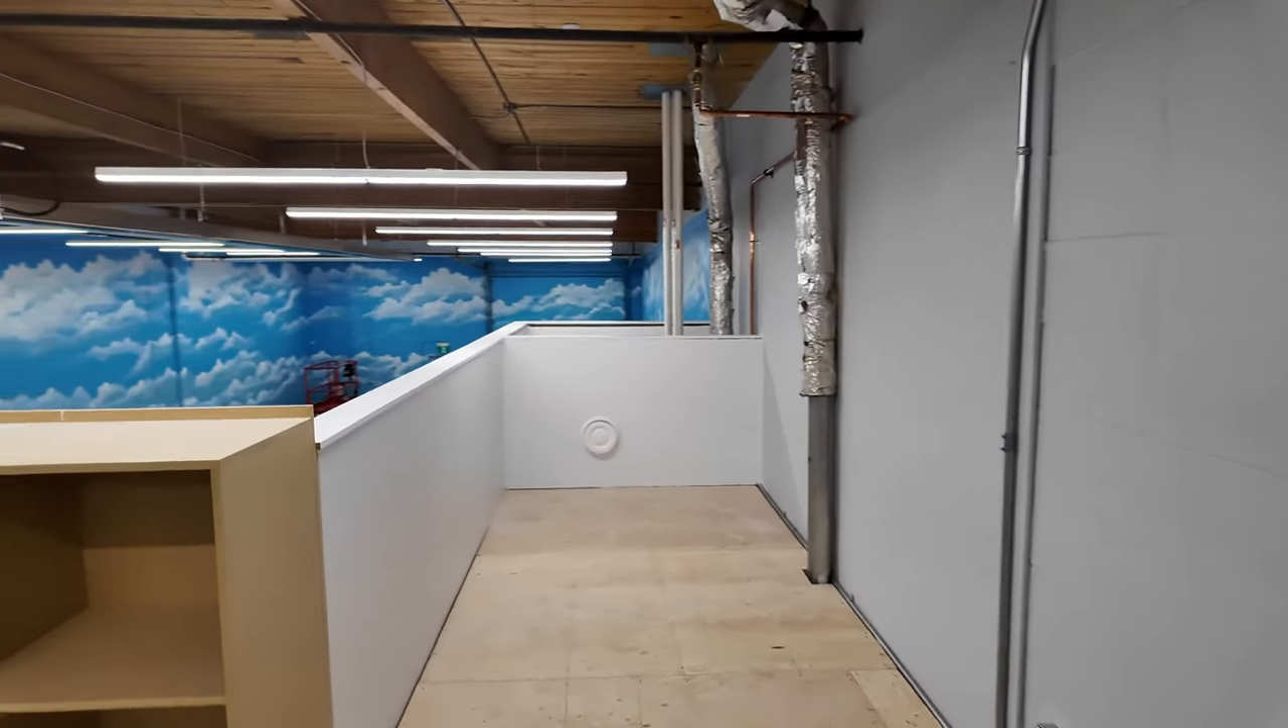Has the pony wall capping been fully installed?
Yes.